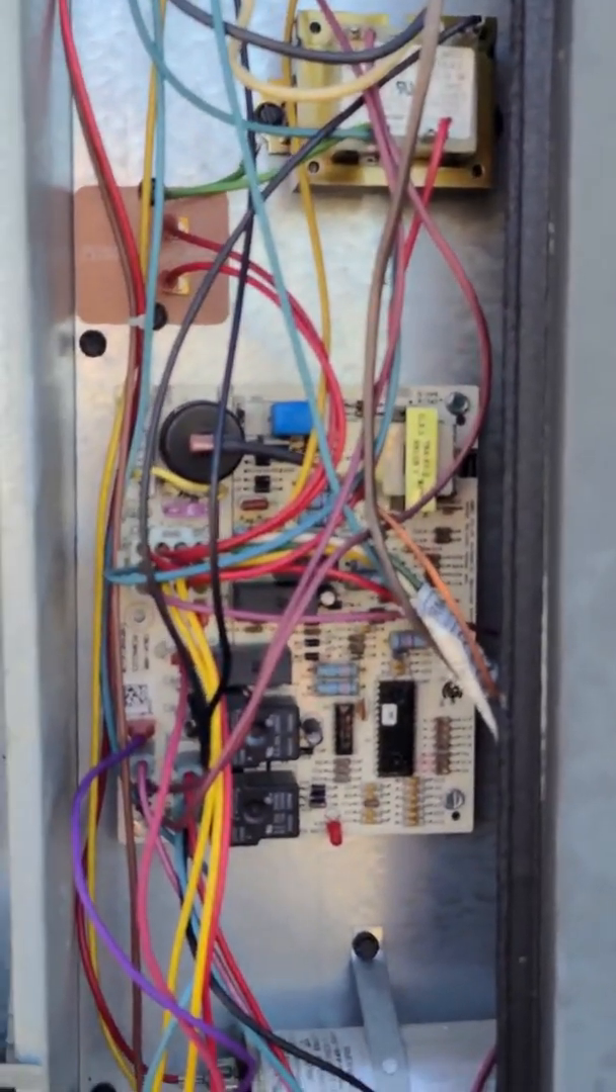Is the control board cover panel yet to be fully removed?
No.